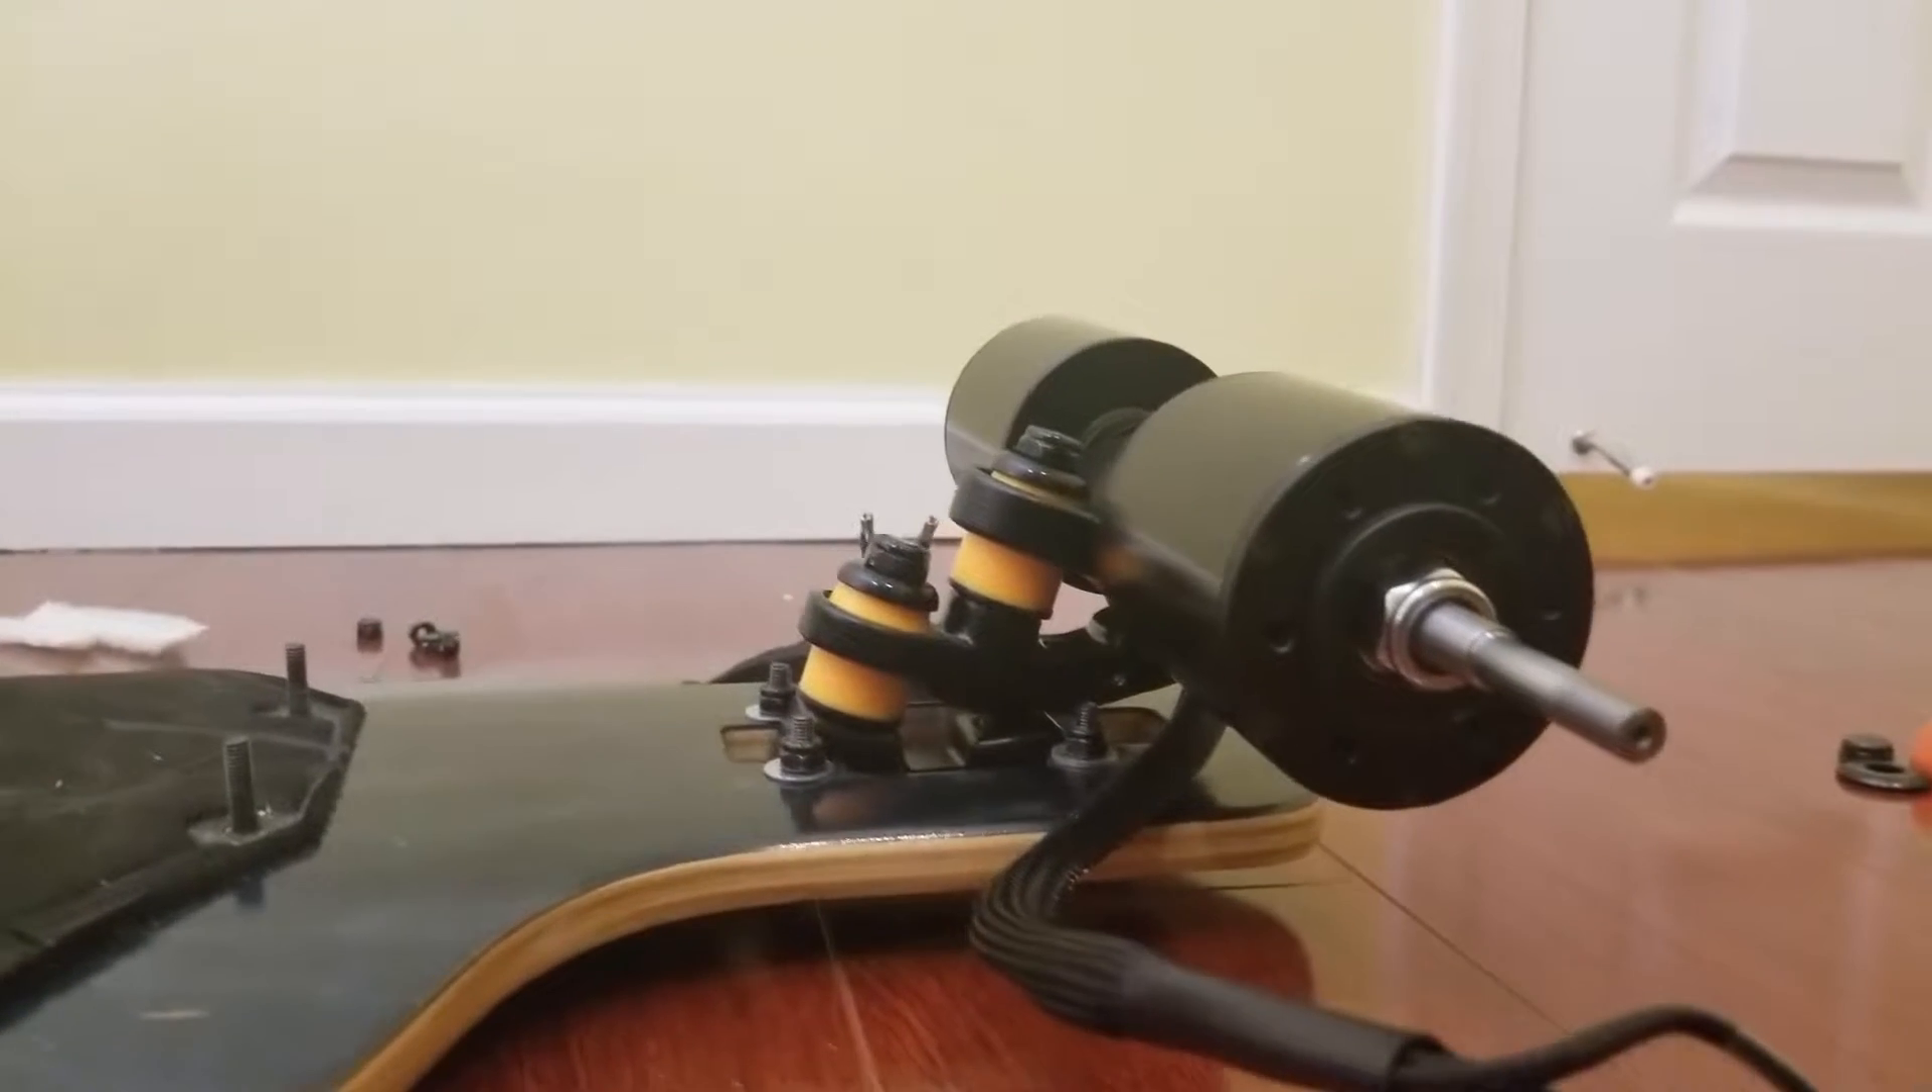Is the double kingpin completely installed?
Yes.